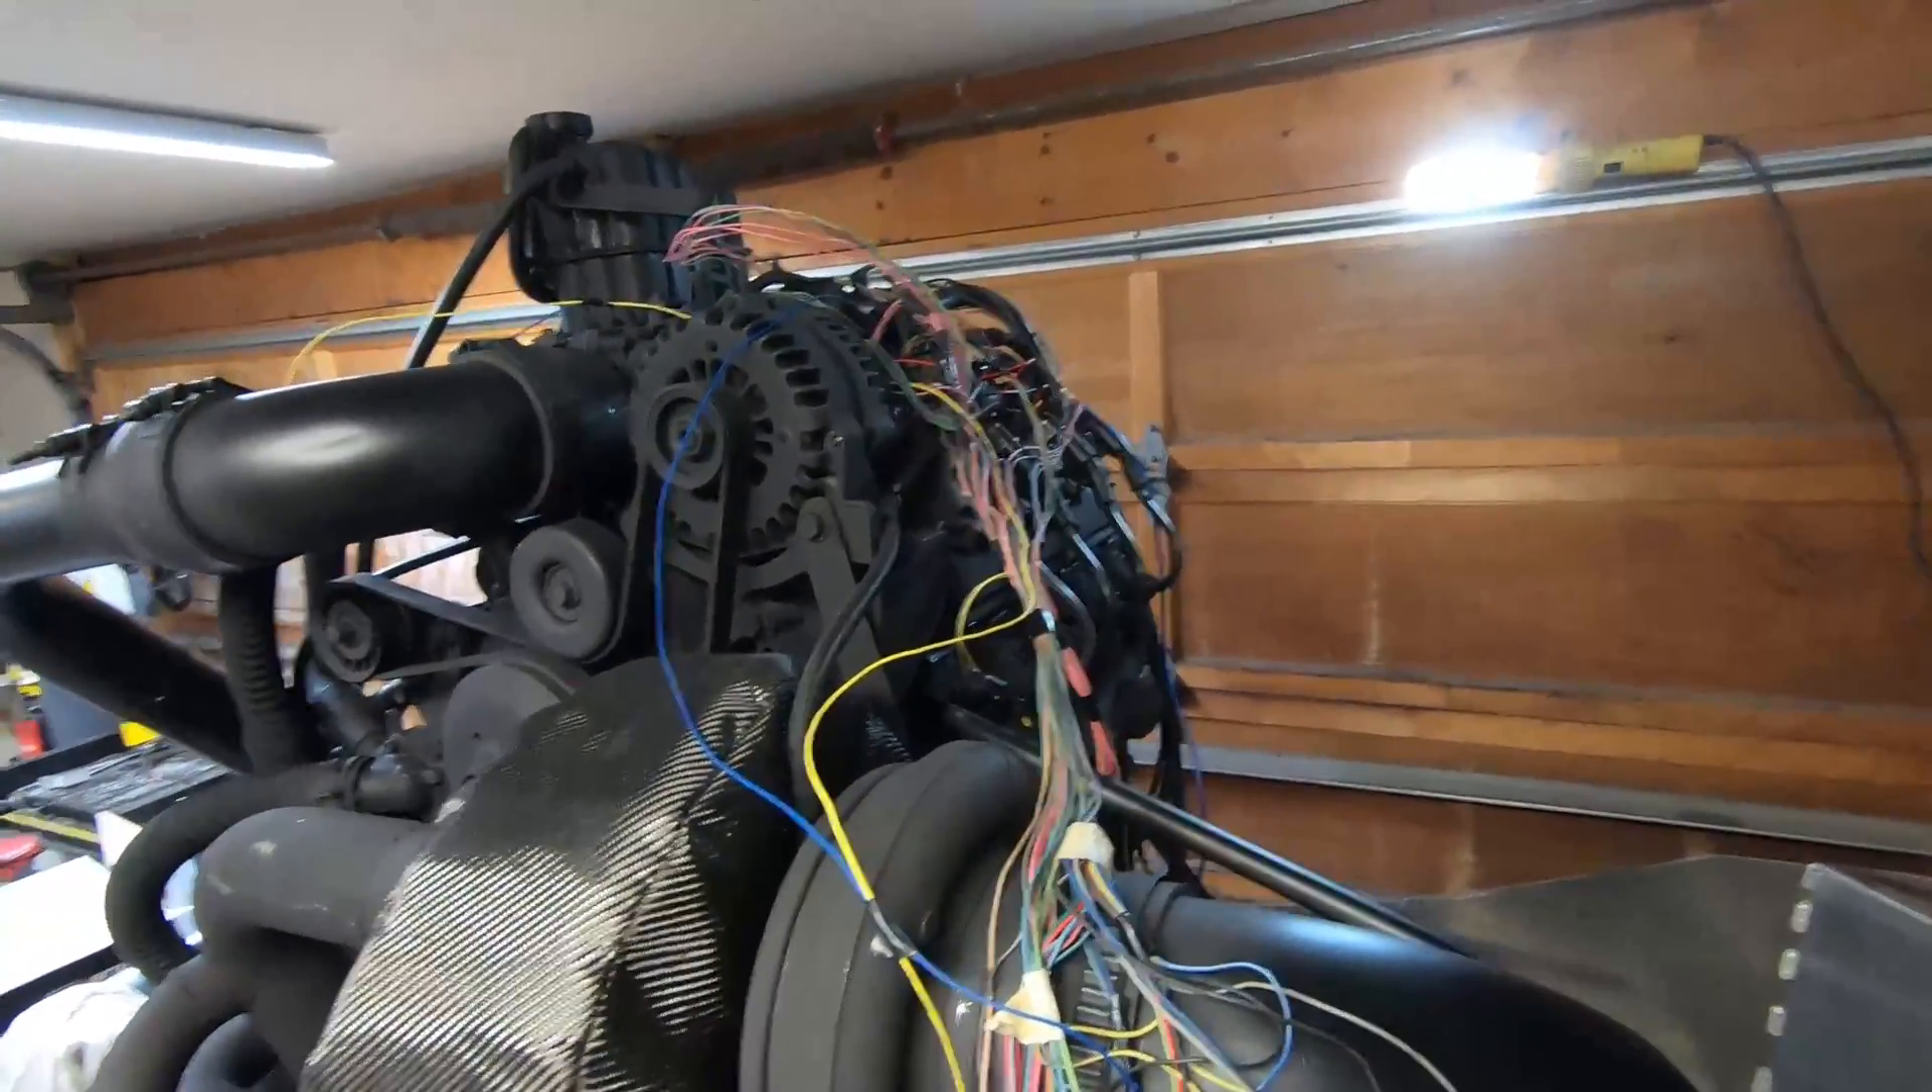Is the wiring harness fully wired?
No.